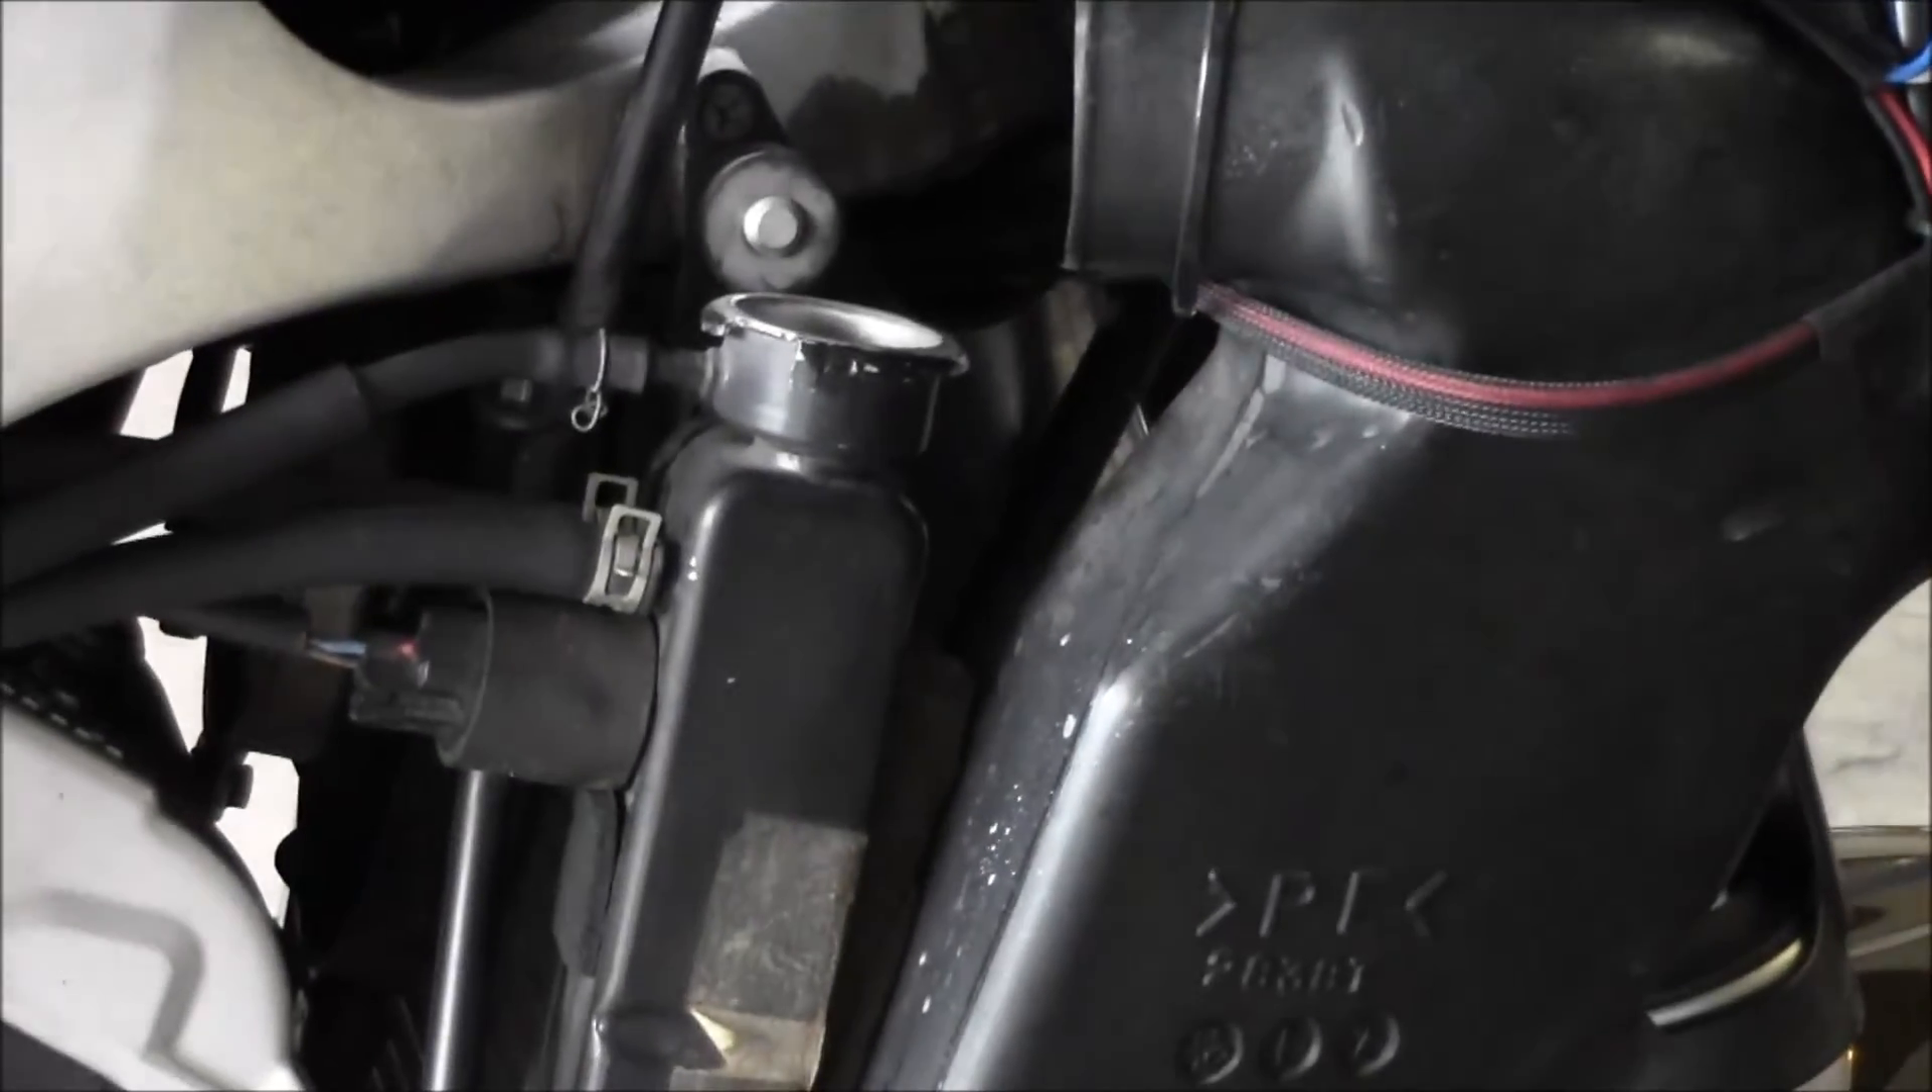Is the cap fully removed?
Yes.